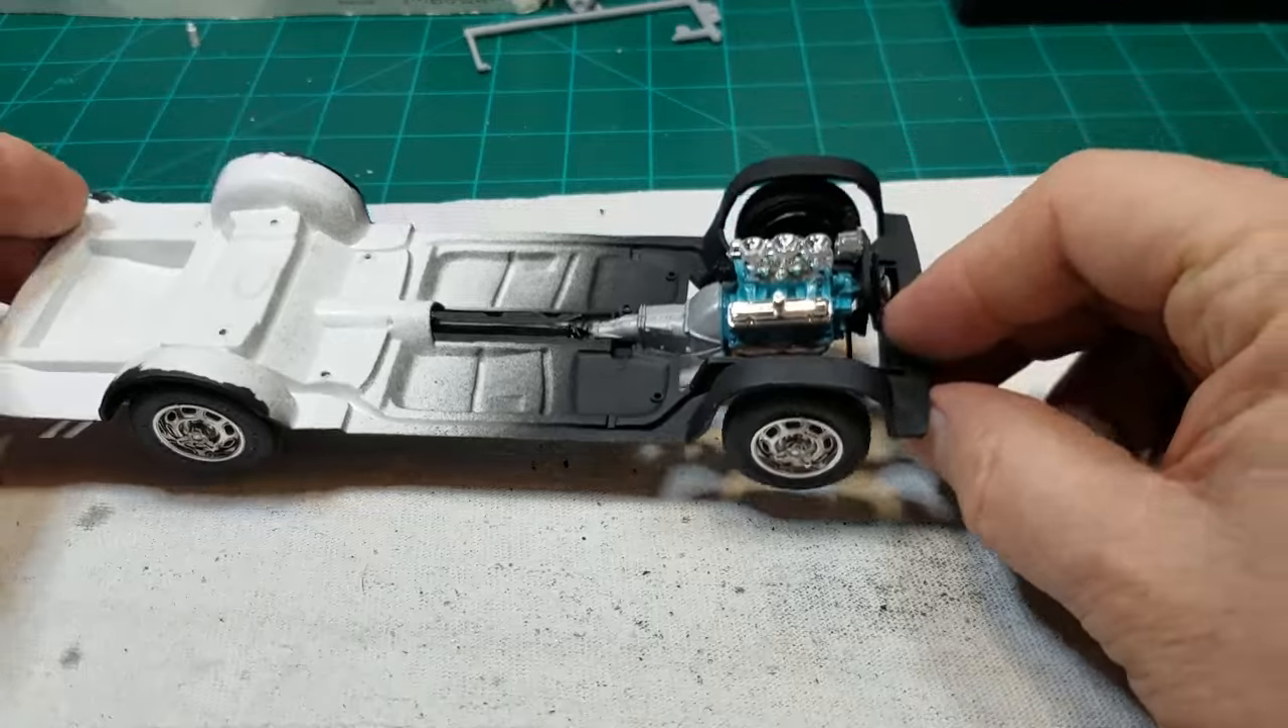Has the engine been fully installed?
Yes.